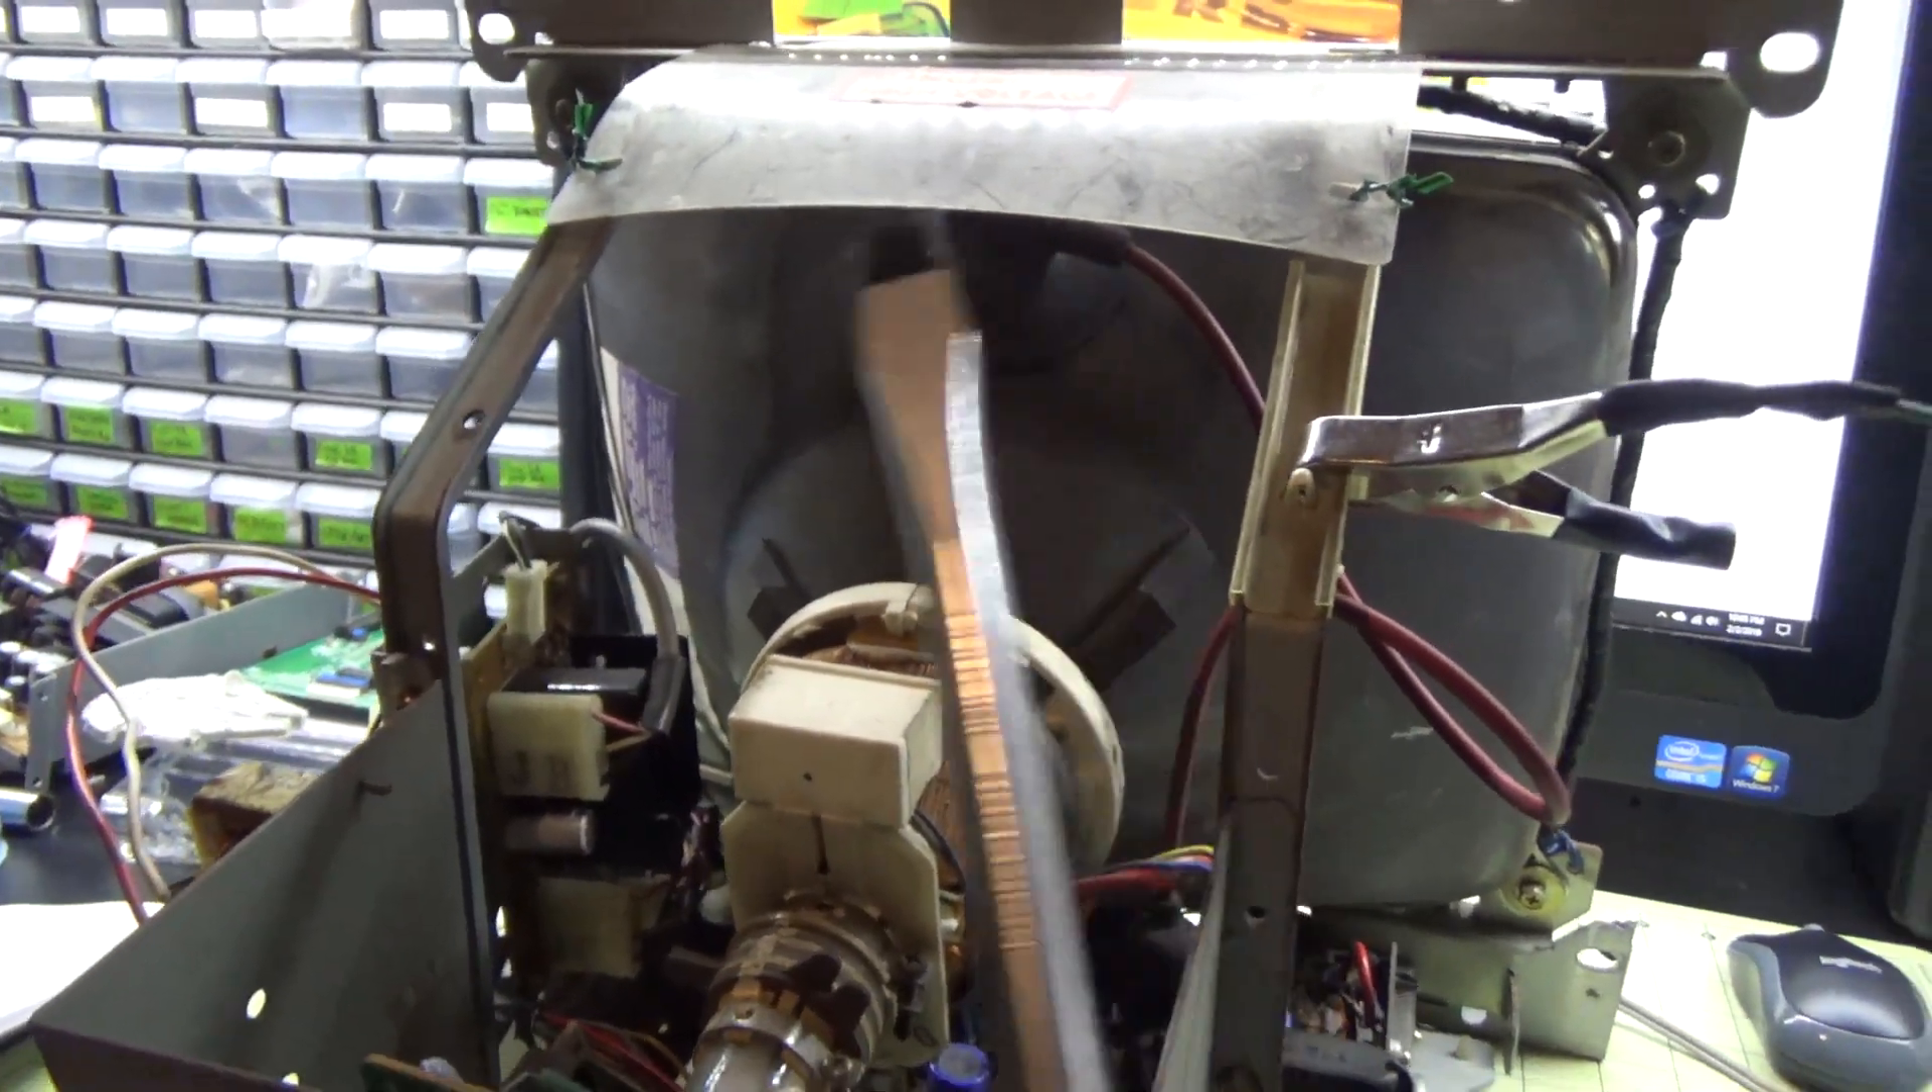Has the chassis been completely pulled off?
No.